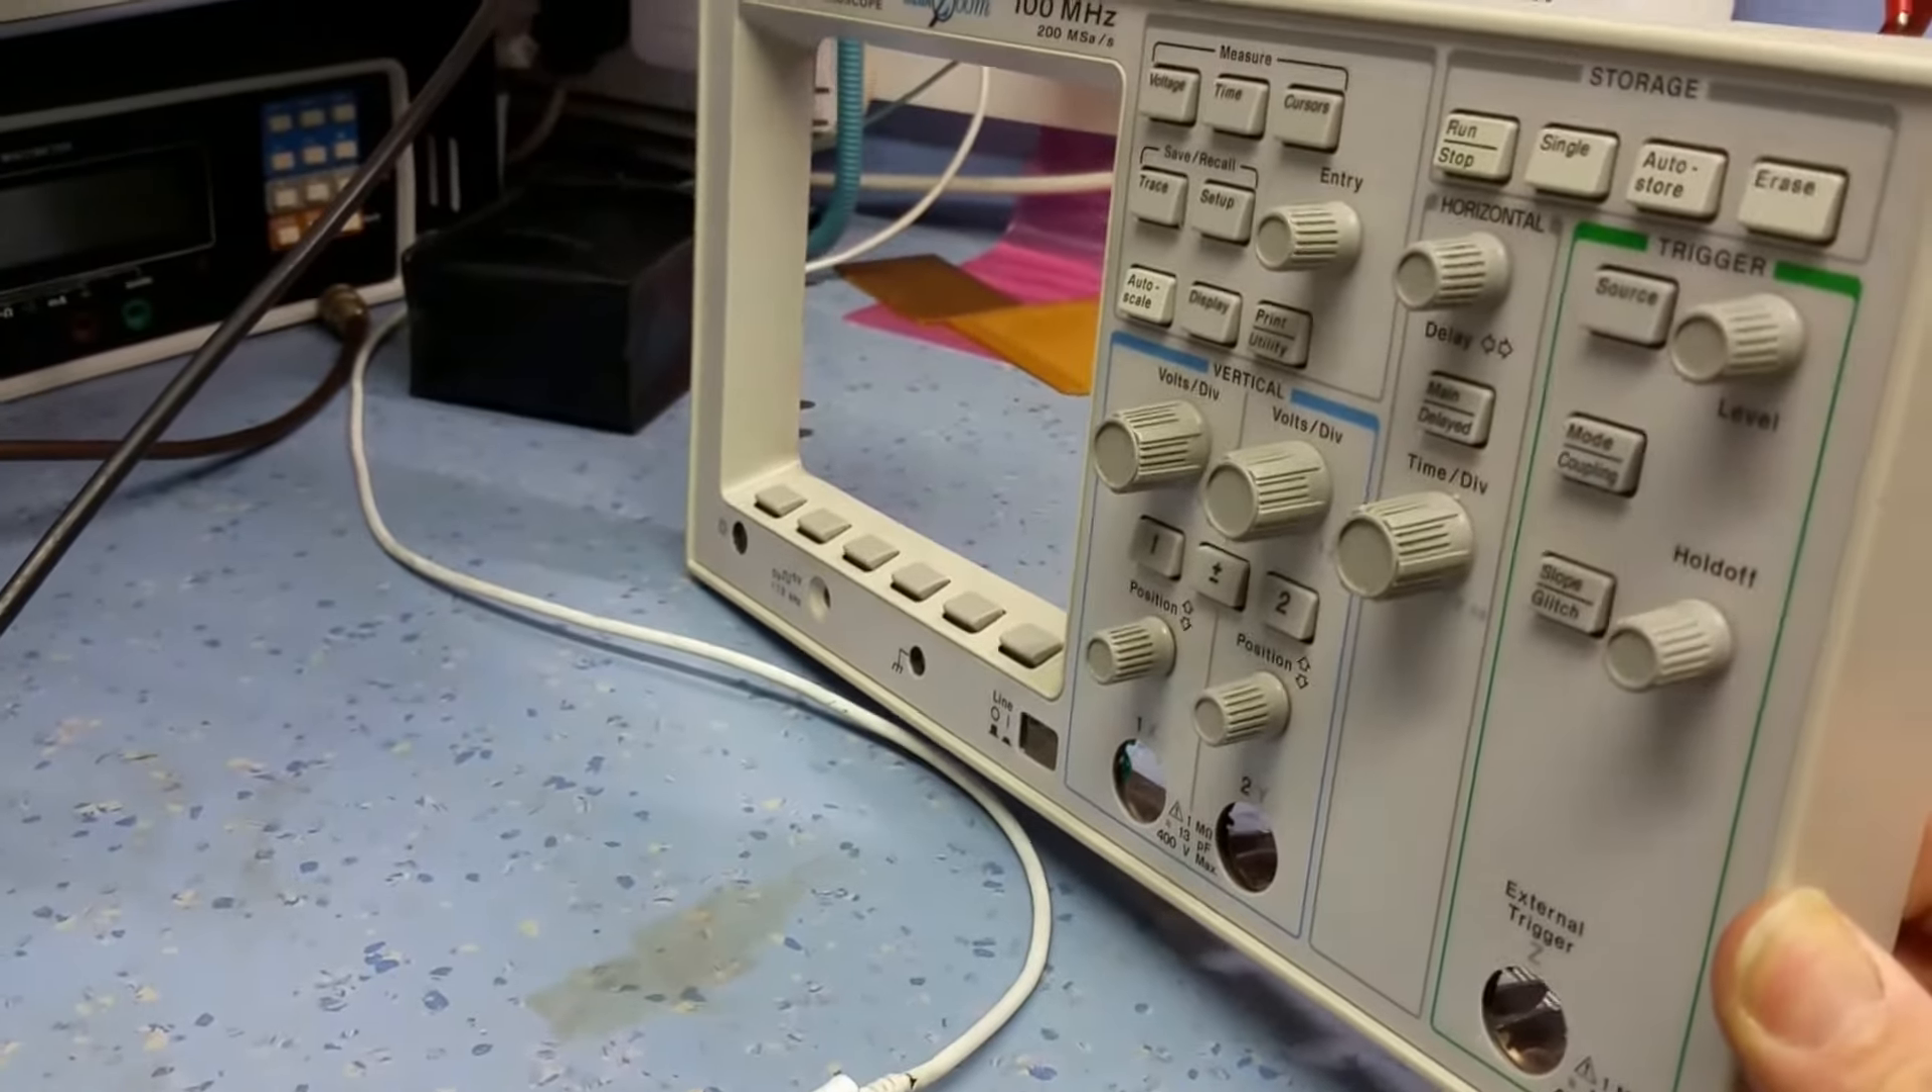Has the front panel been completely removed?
Yes.